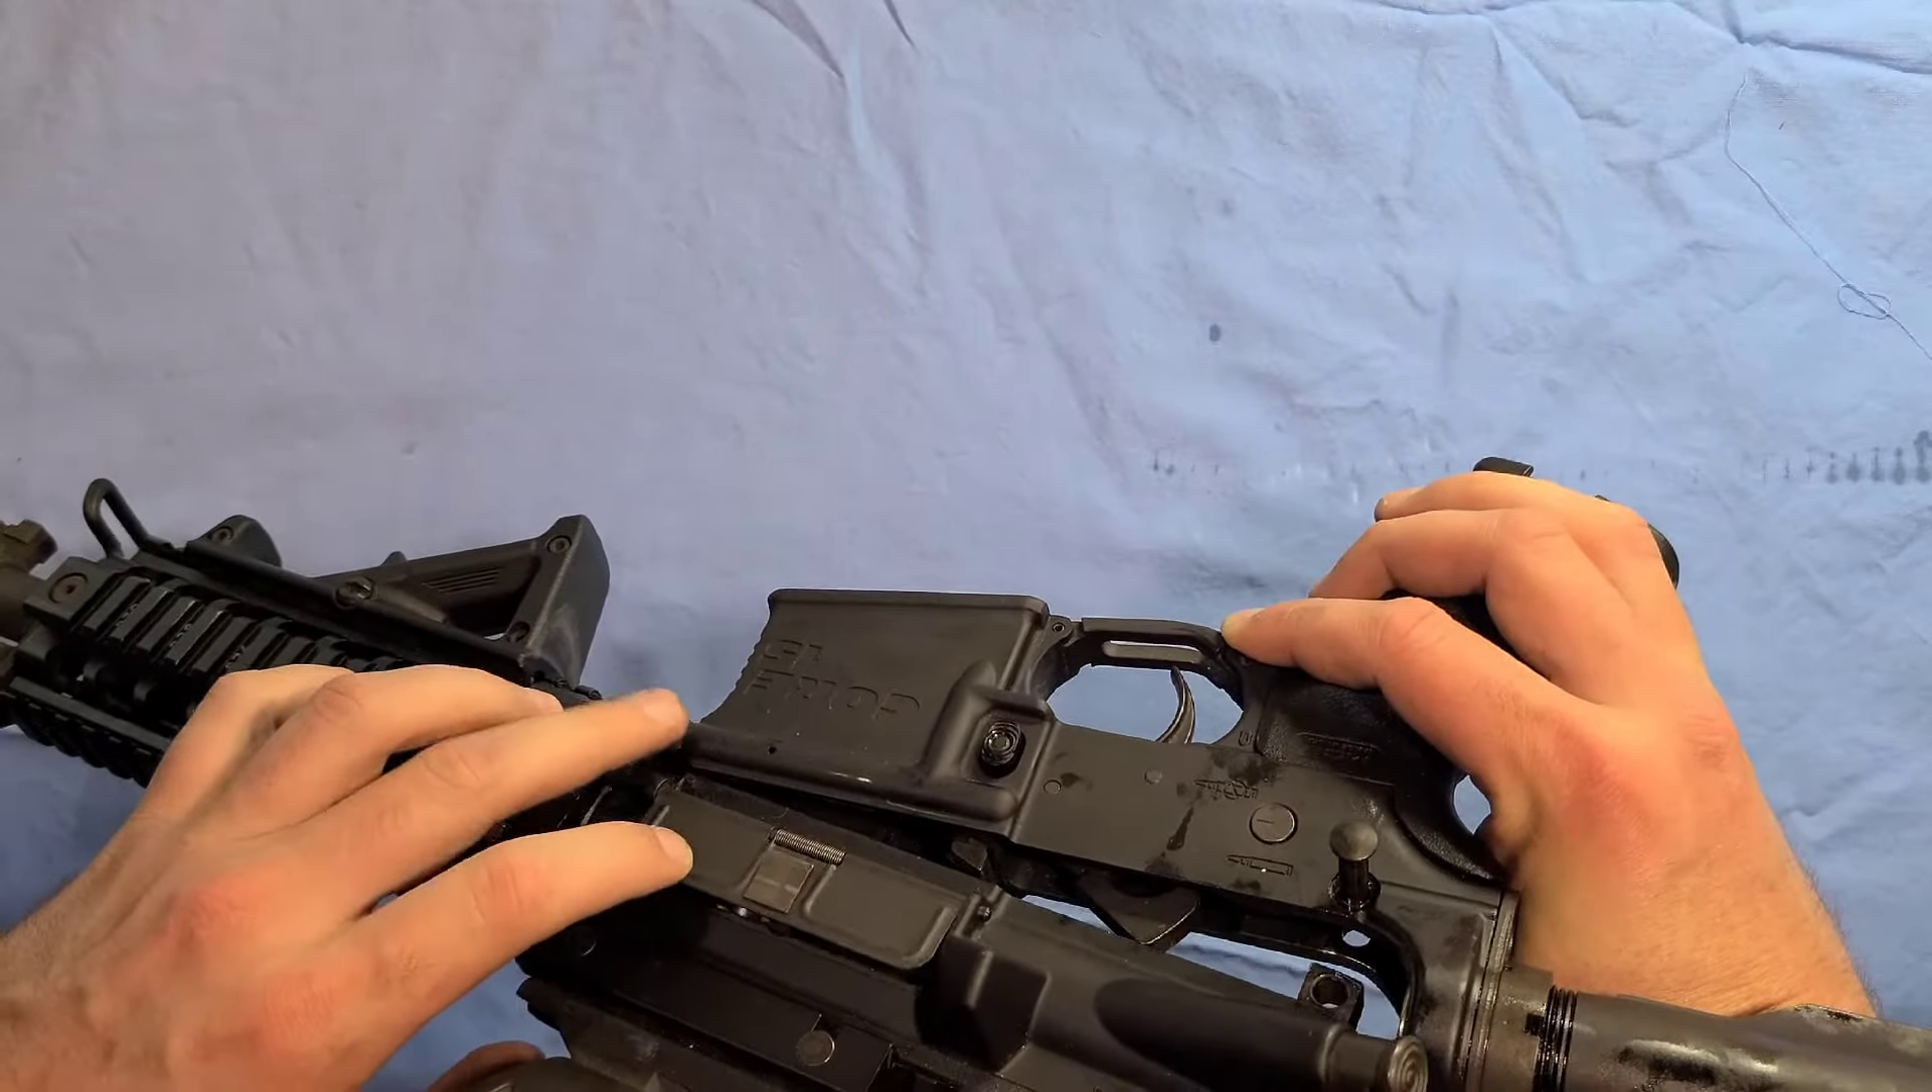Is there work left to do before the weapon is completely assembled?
Yes.